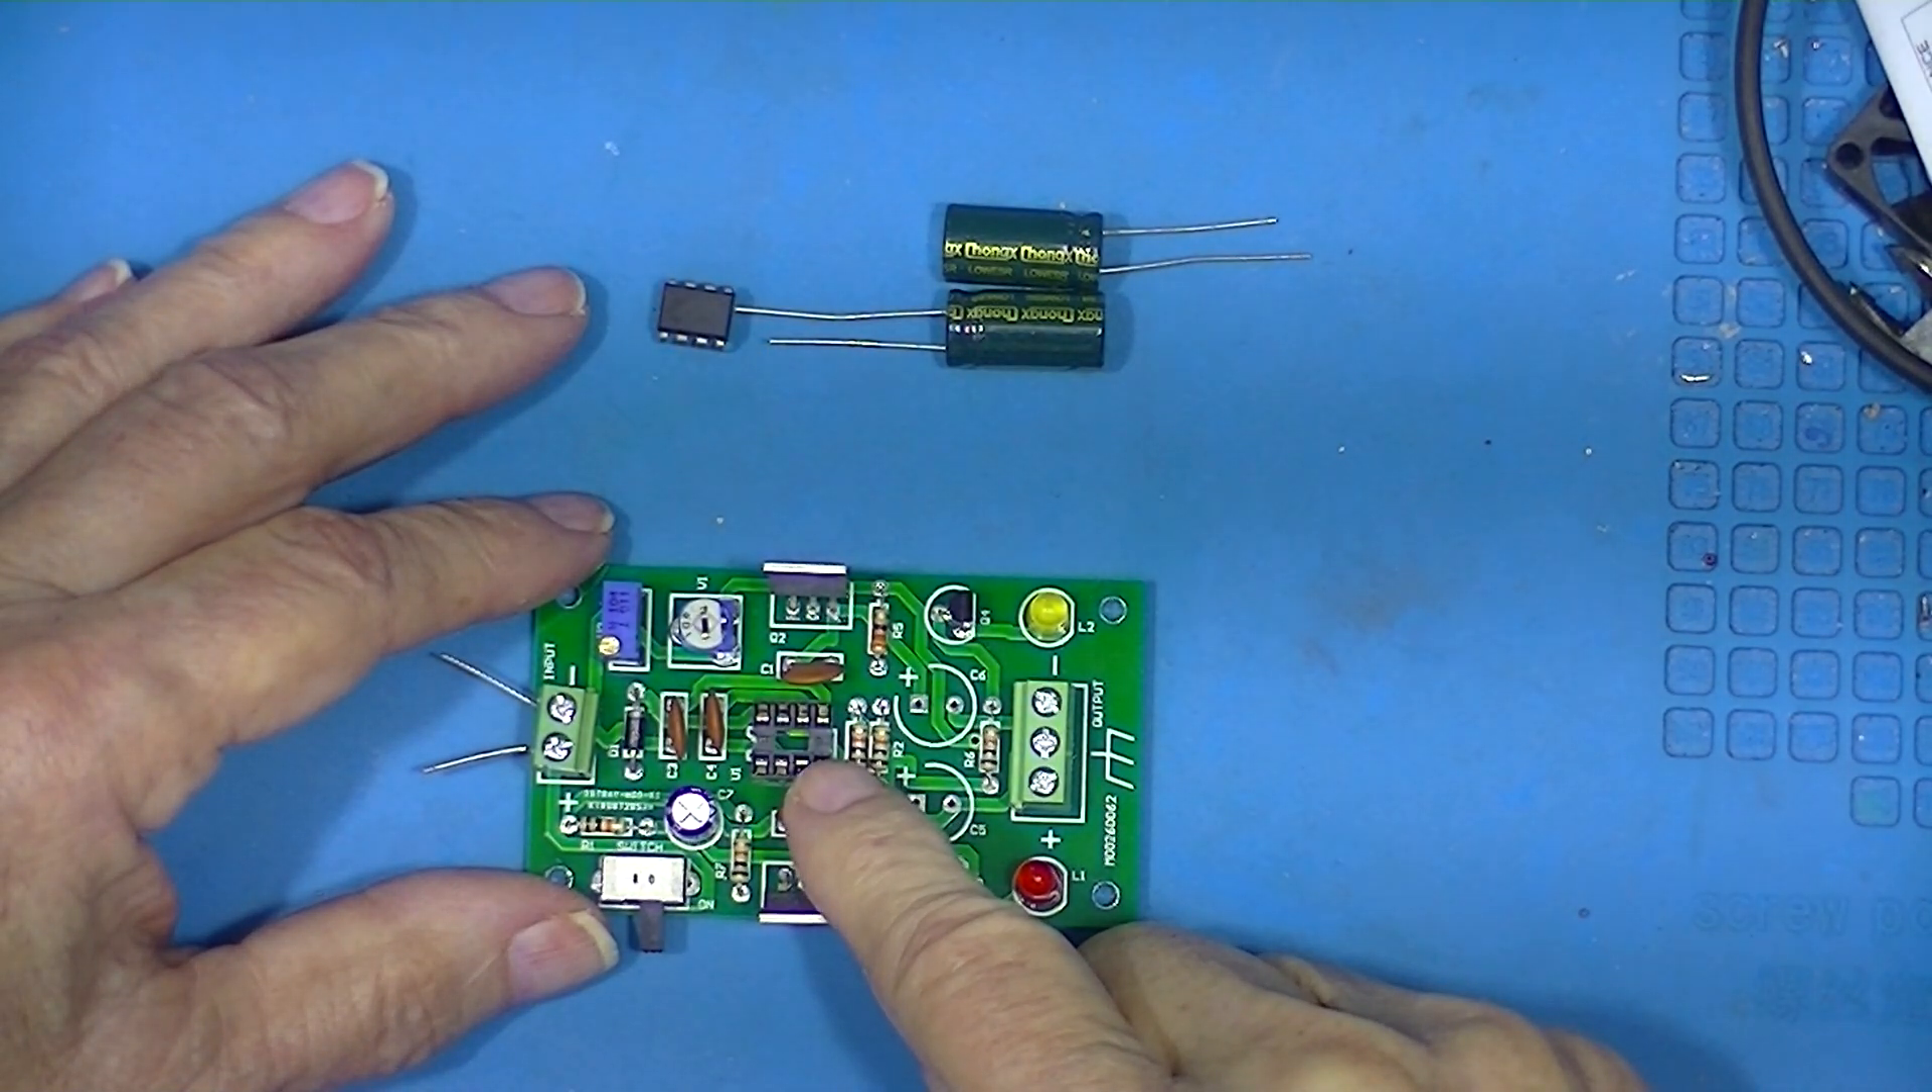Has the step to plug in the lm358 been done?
No.